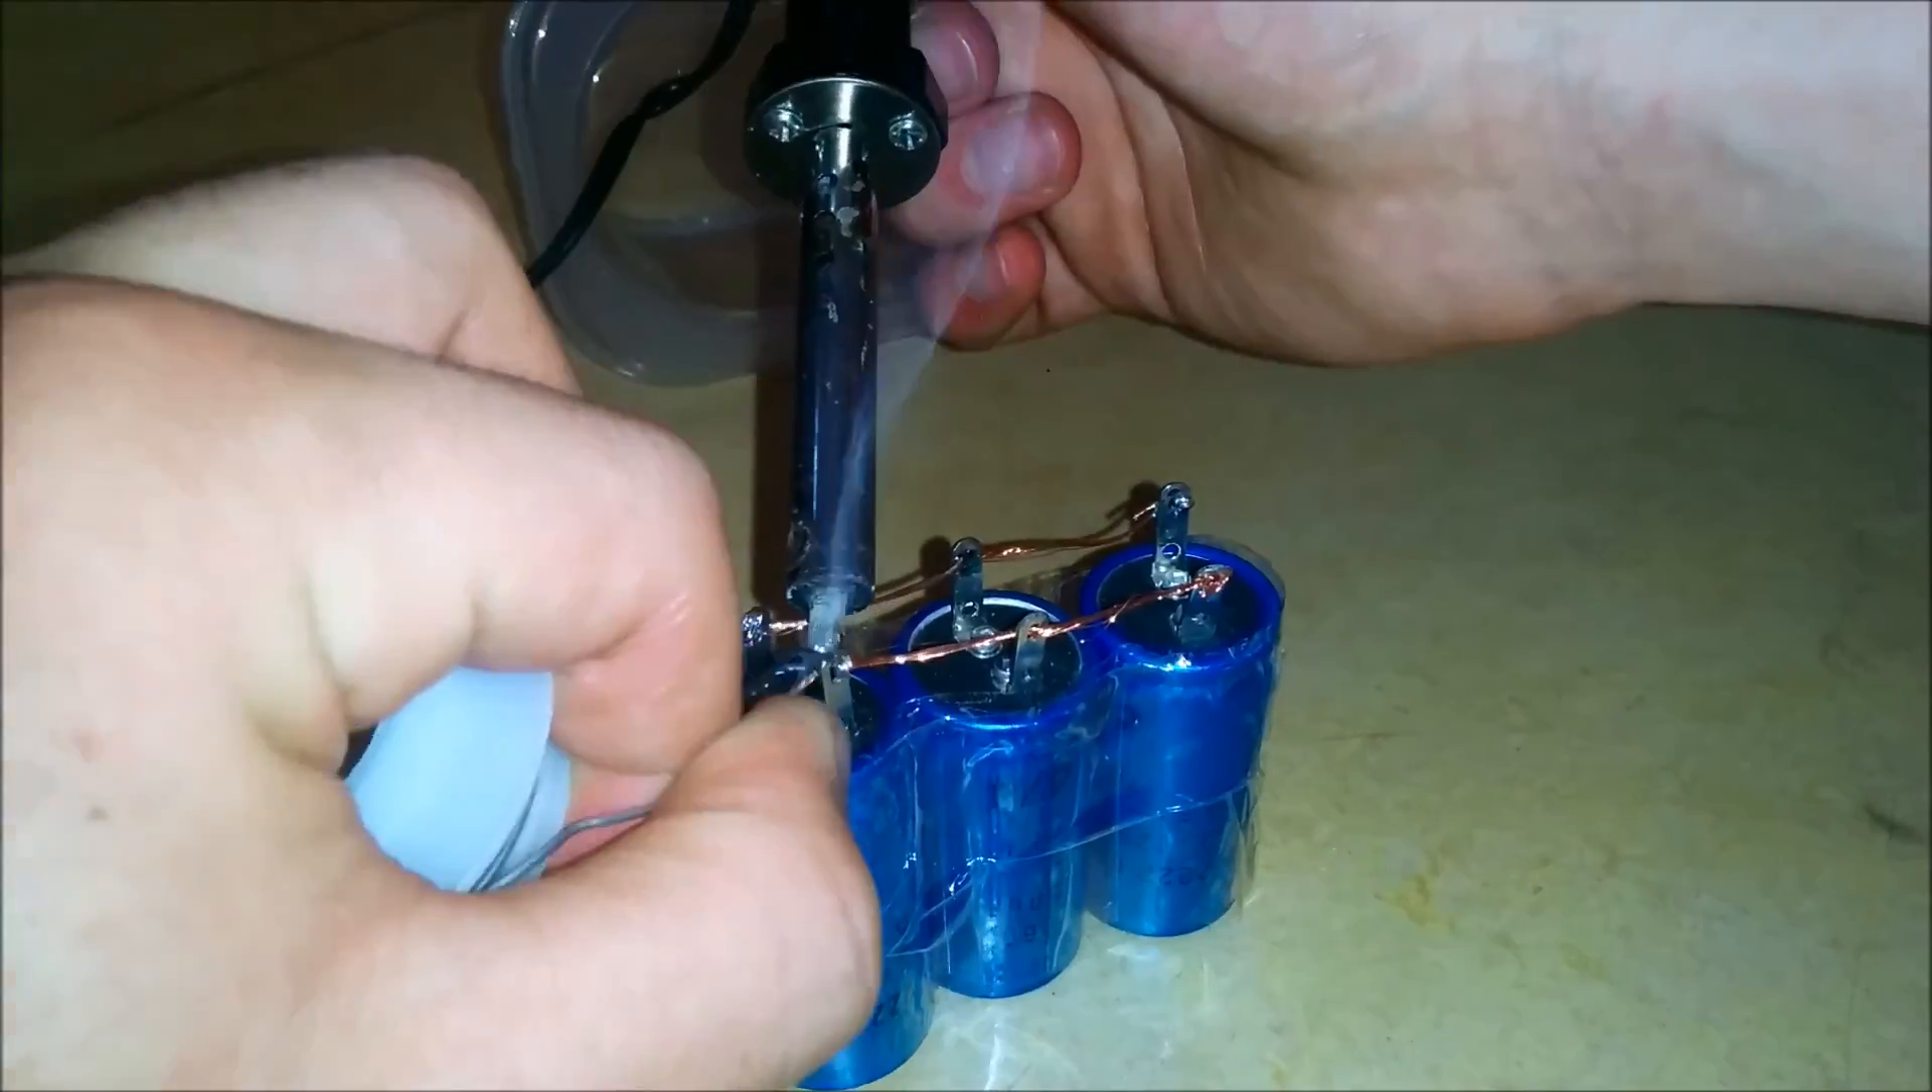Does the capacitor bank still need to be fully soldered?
Yes.